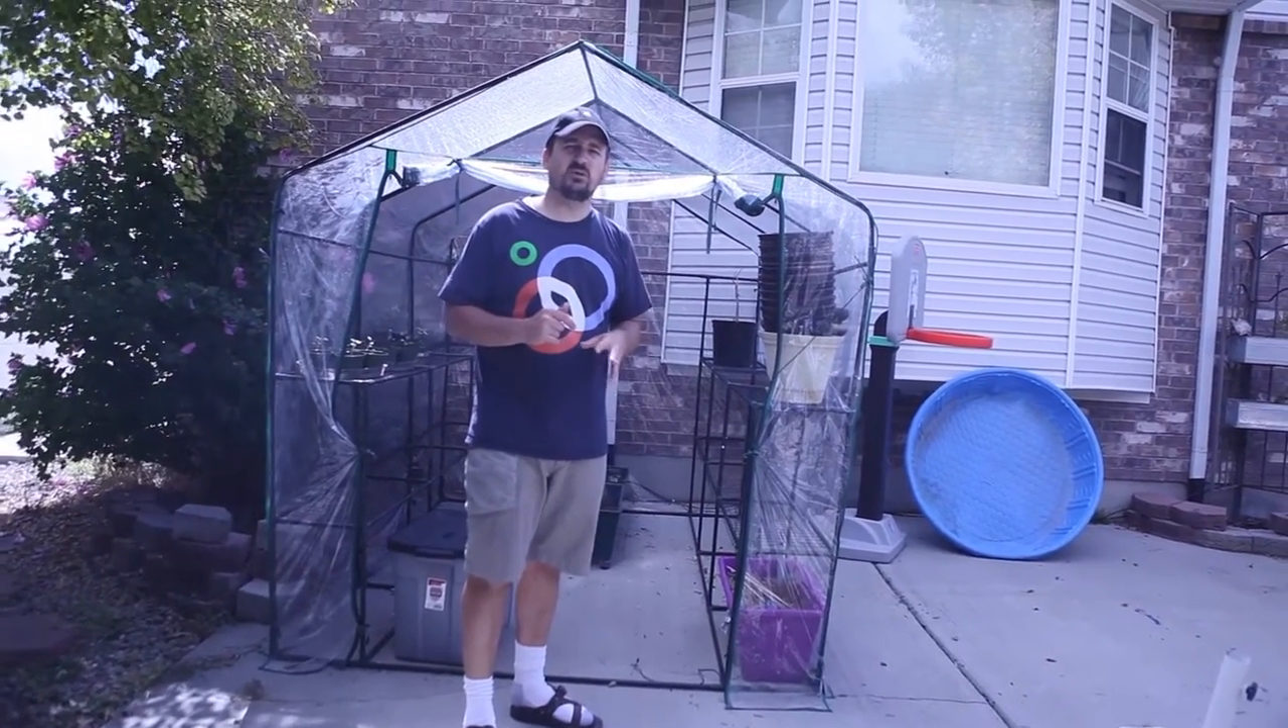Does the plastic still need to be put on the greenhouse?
No.